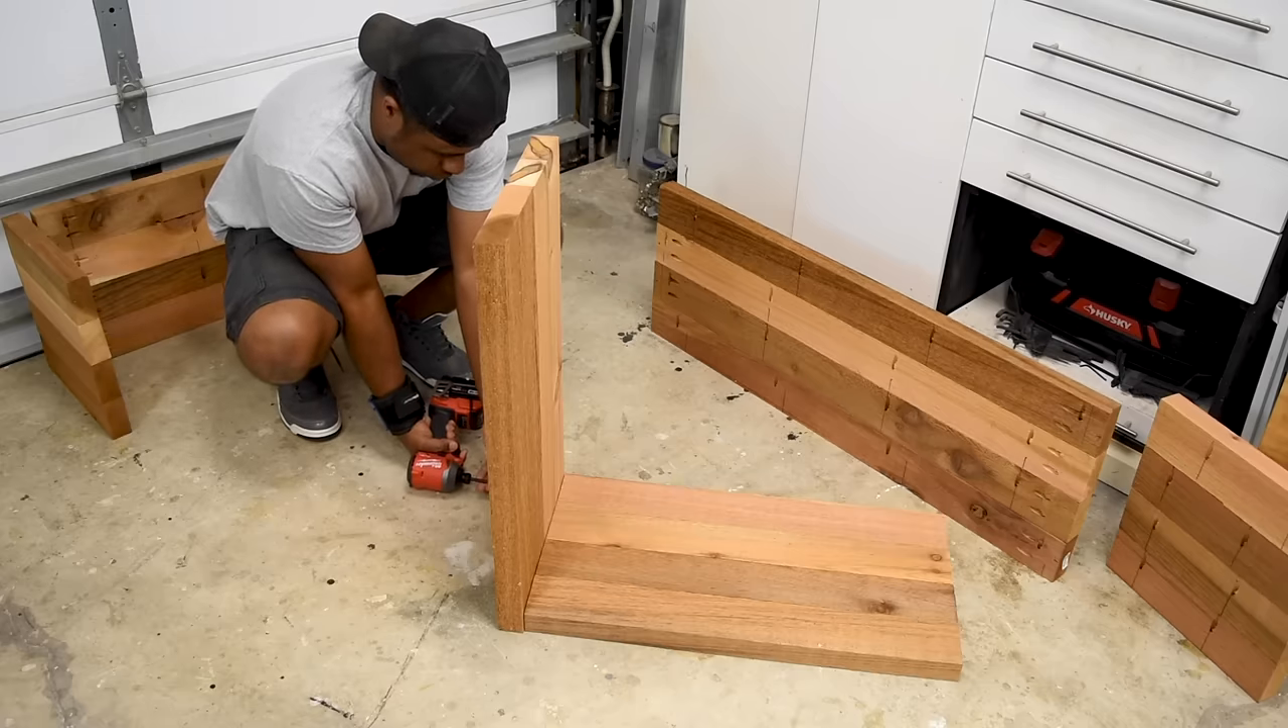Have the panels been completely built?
Yes.